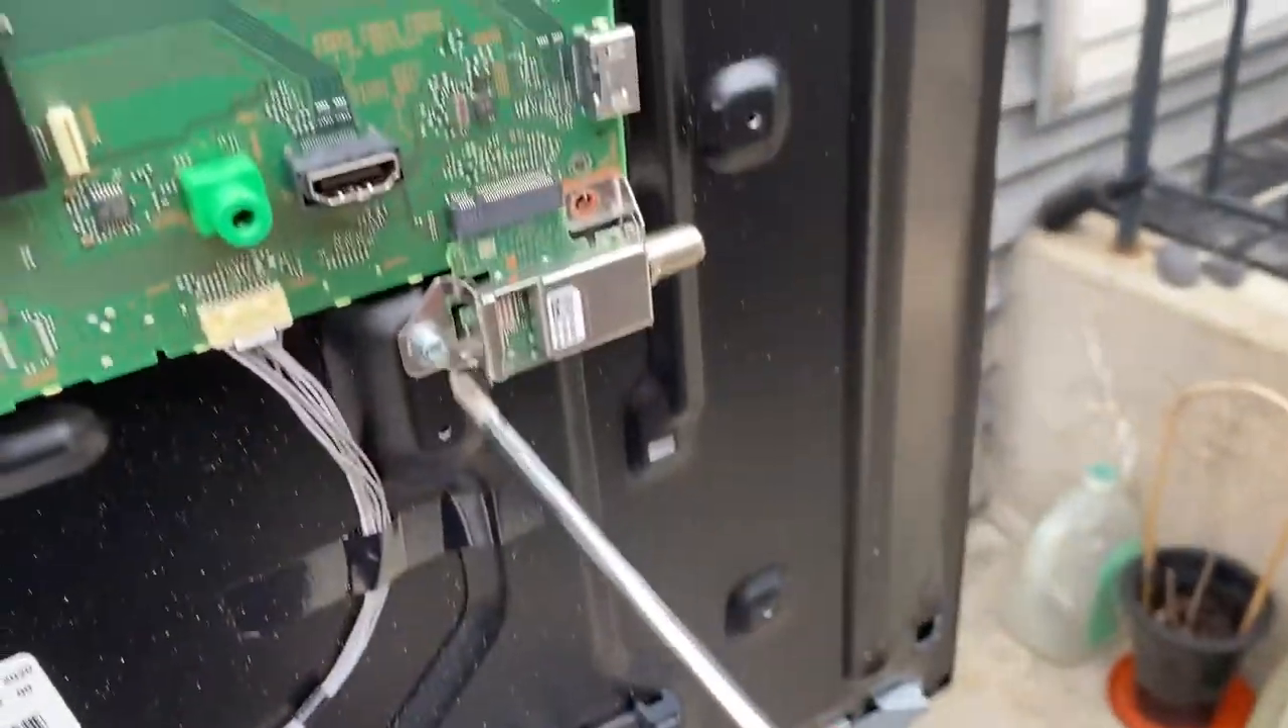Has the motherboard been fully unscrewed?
No.